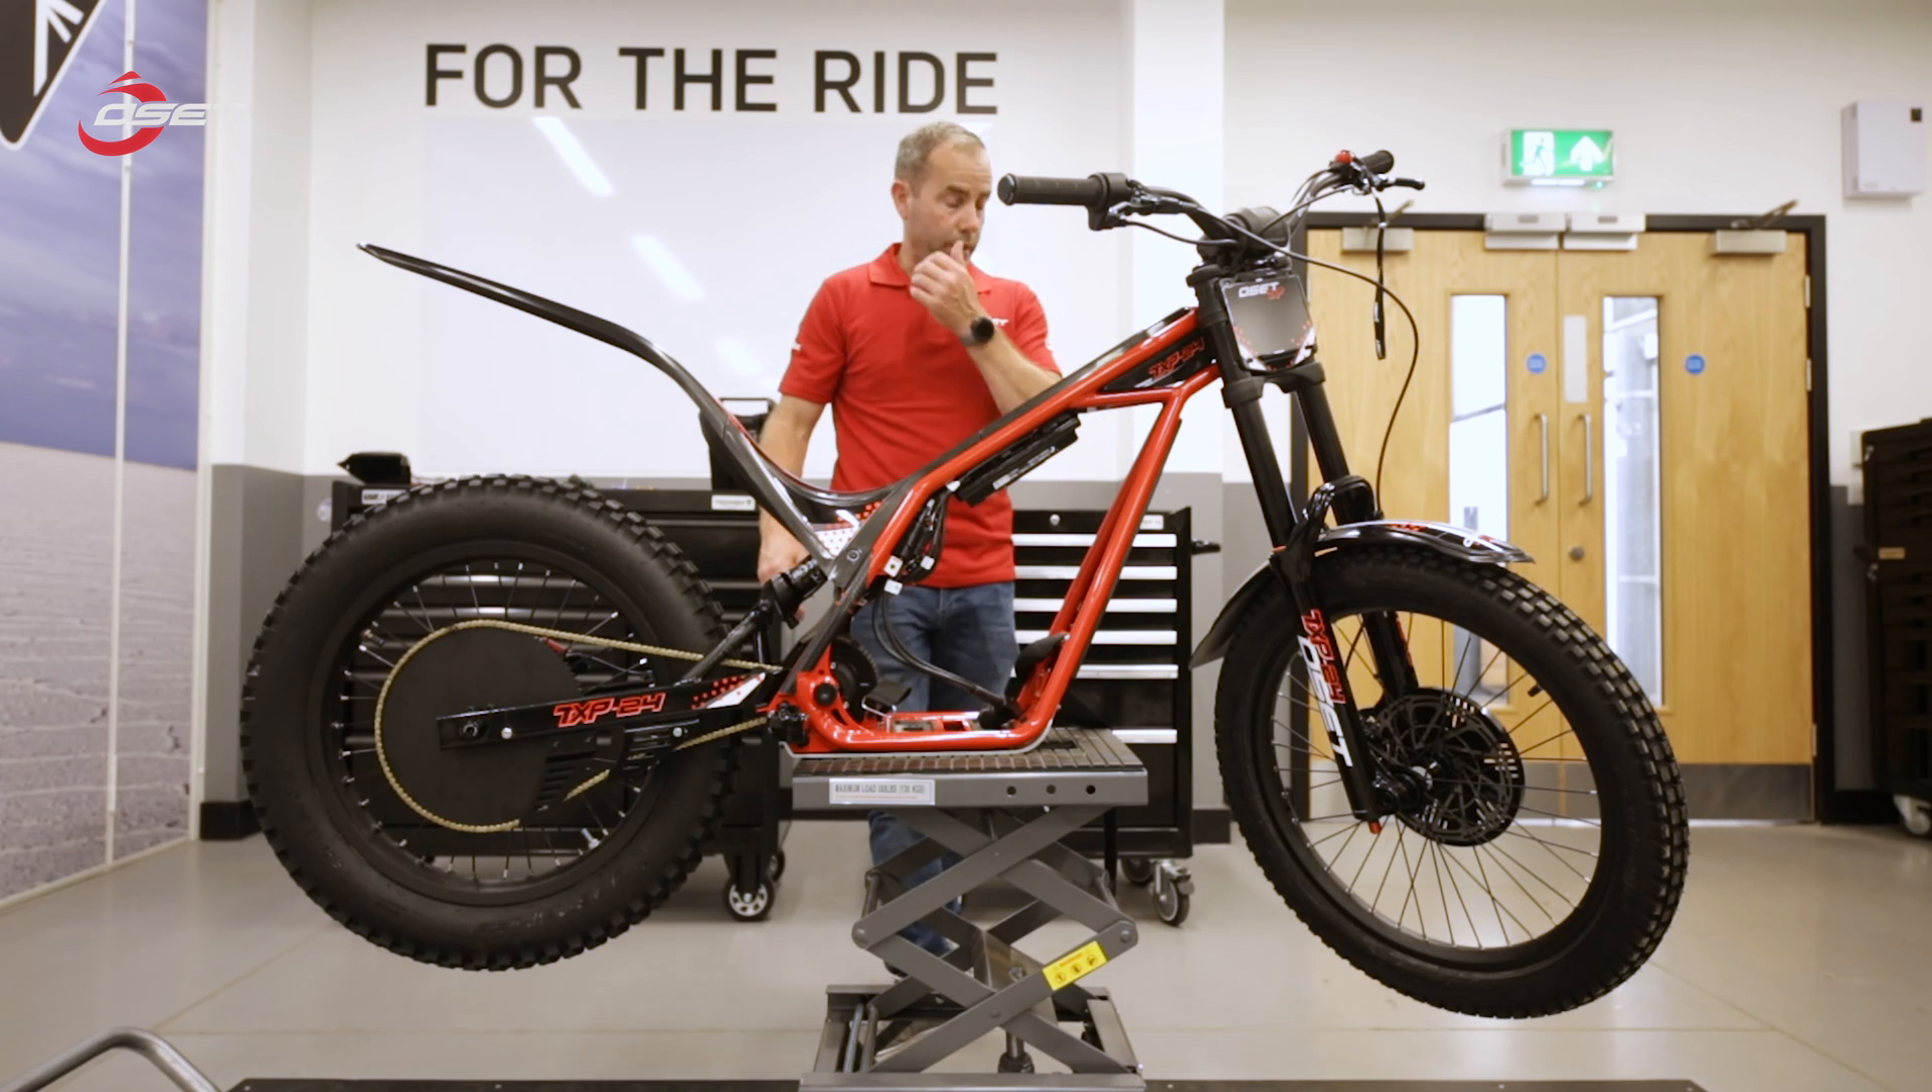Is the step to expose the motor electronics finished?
Yes.